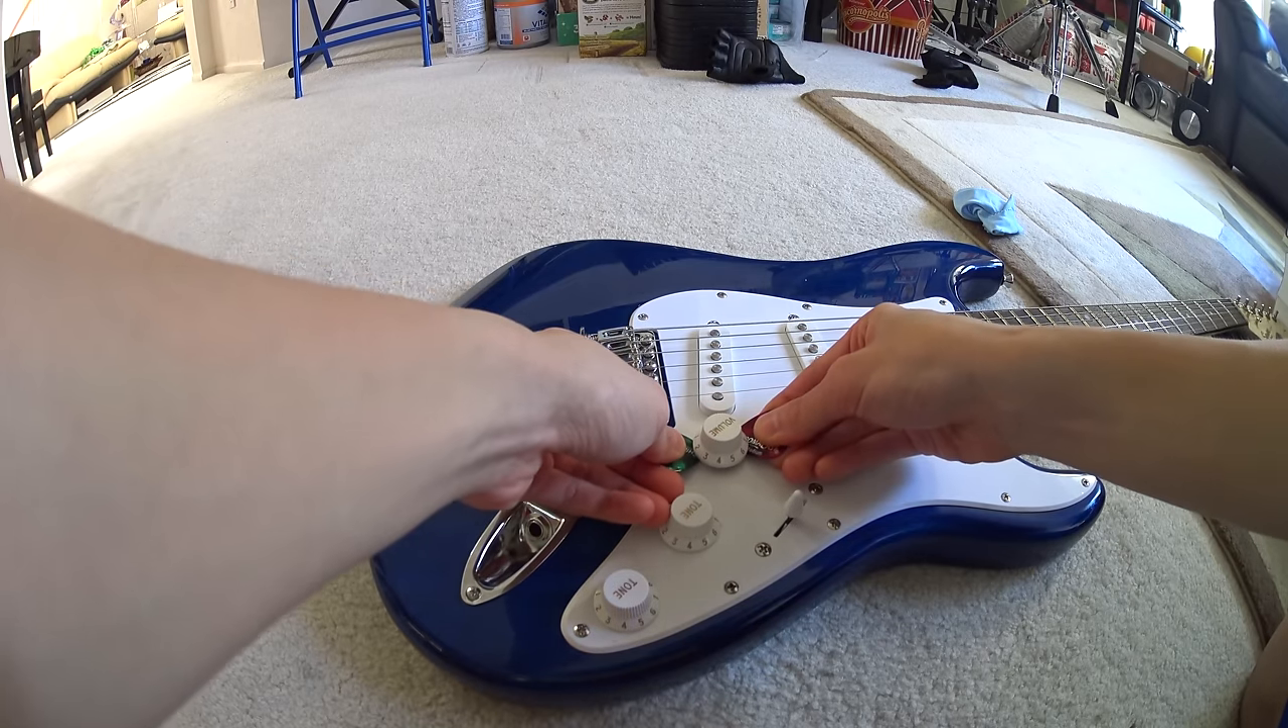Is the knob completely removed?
No.